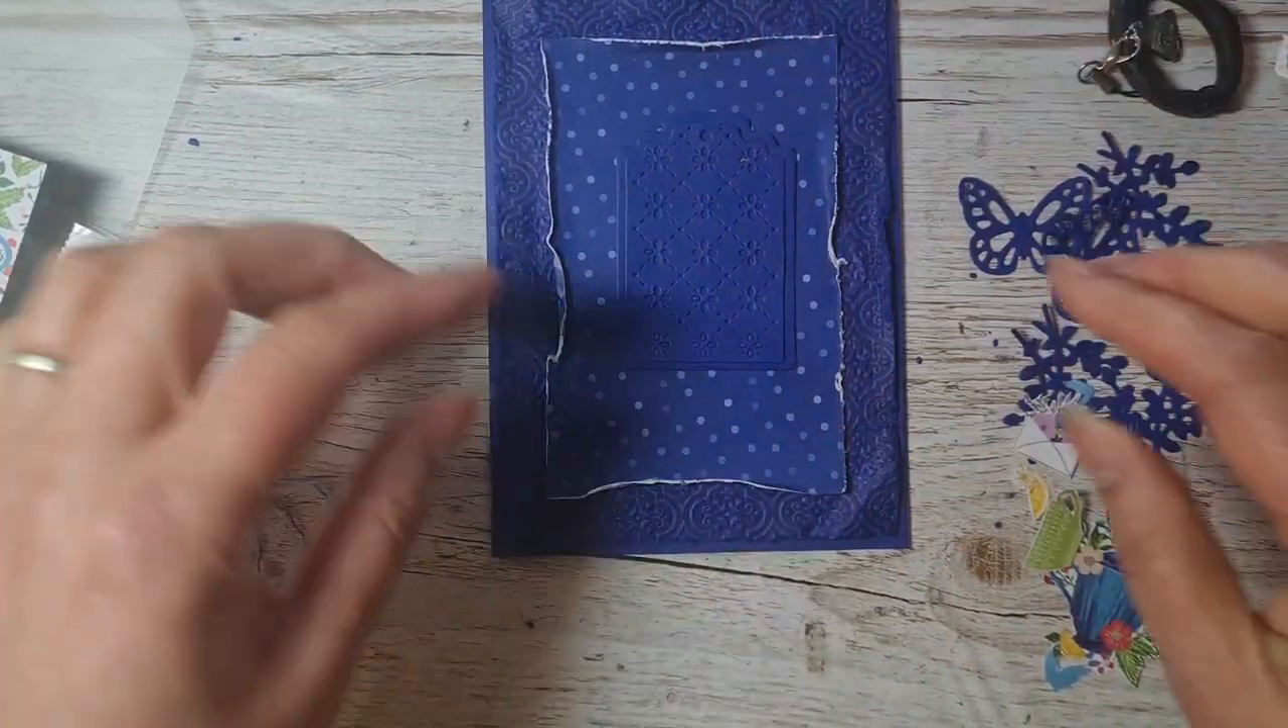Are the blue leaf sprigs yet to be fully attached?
Yes.